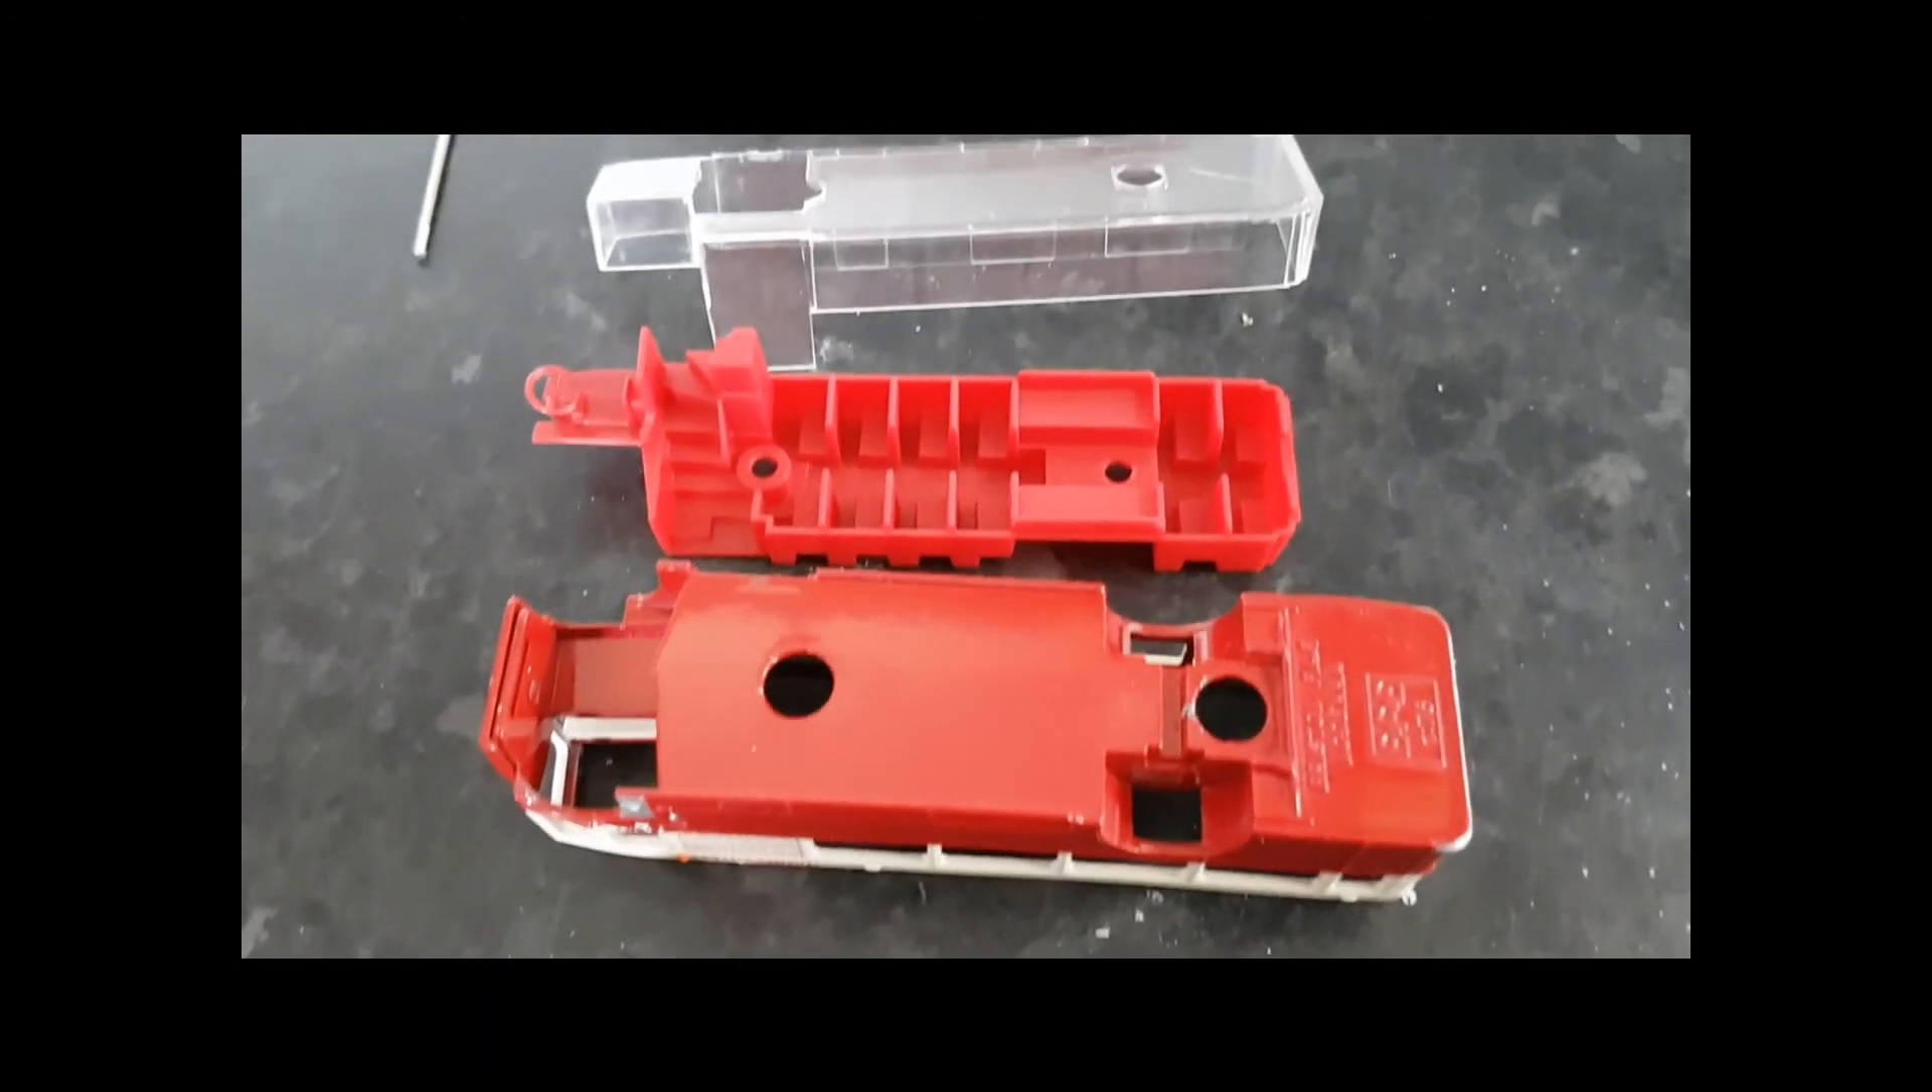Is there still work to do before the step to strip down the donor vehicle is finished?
No.